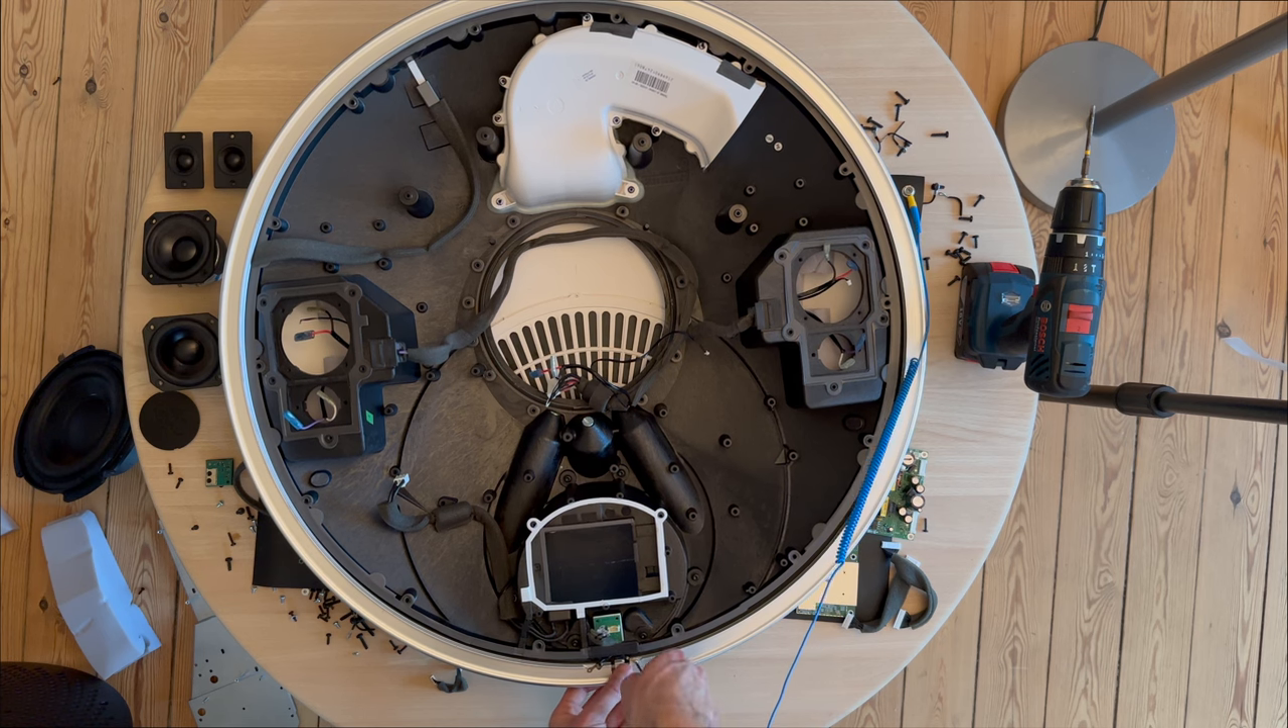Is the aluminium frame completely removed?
No.